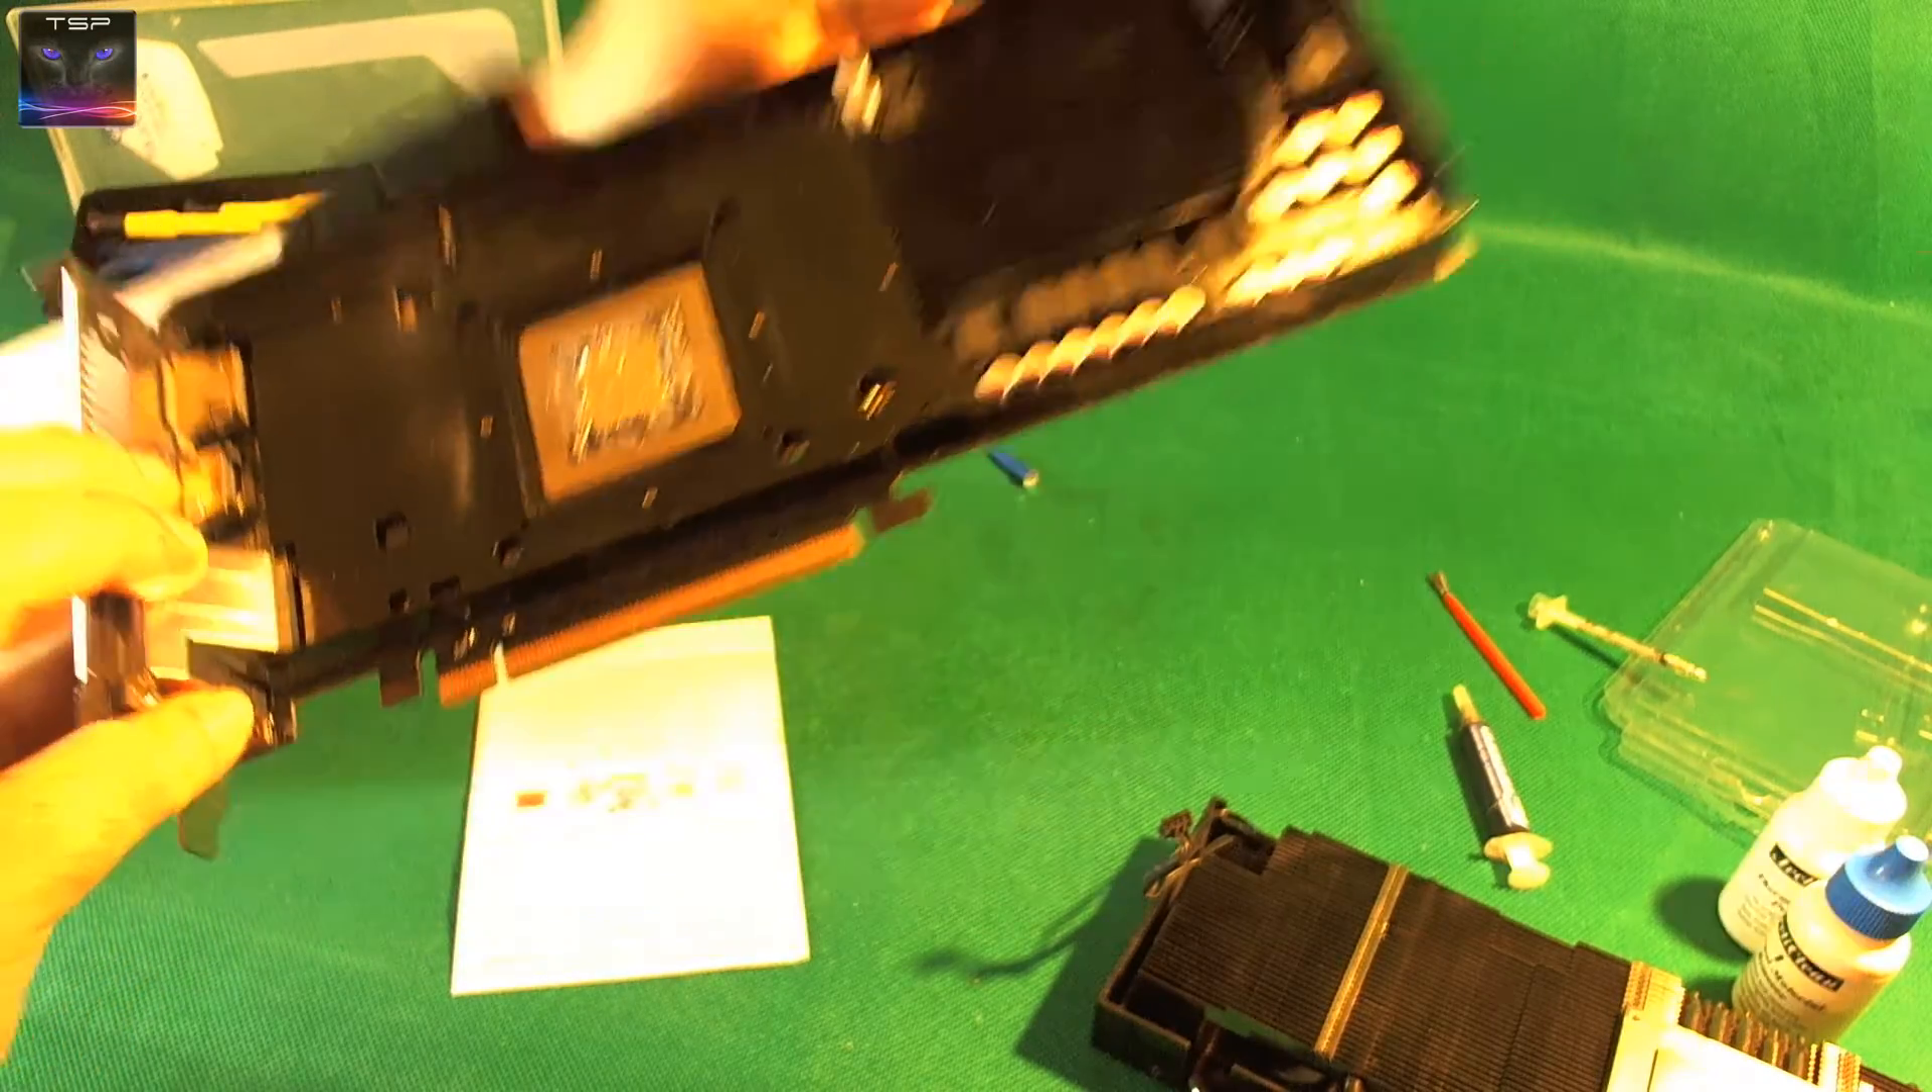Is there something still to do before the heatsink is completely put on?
Yes.